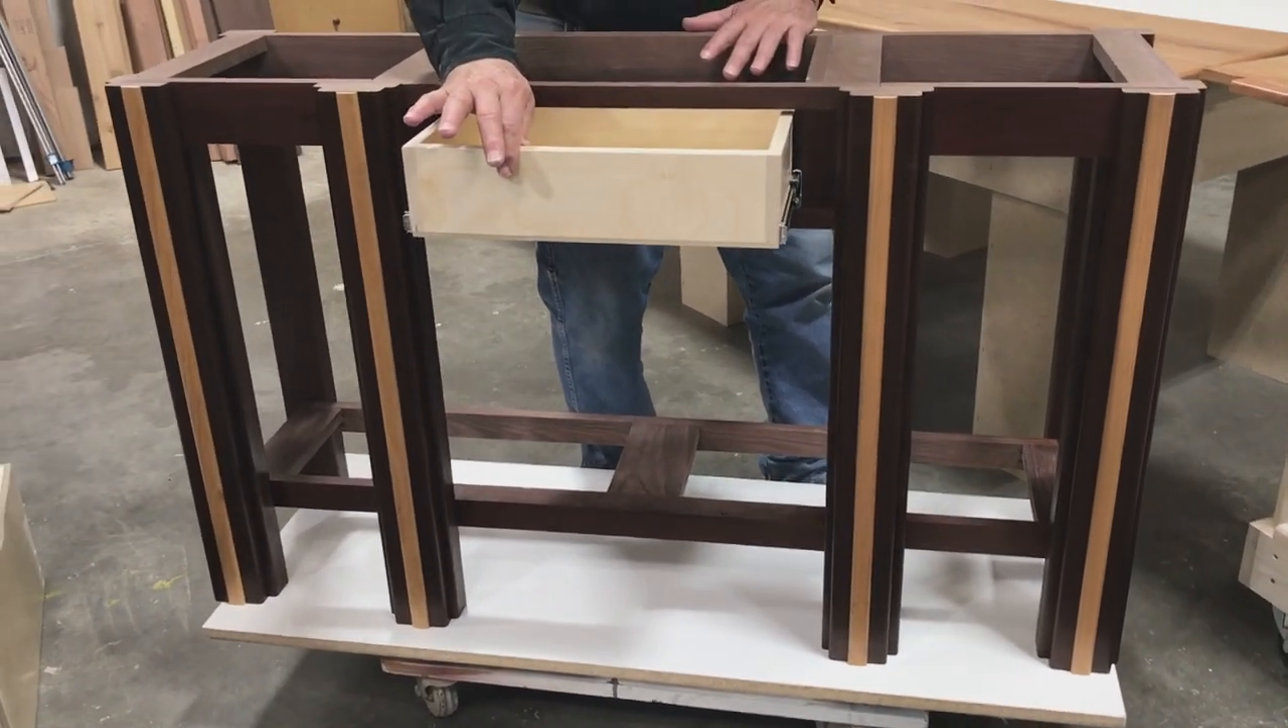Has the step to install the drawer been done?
Yes.